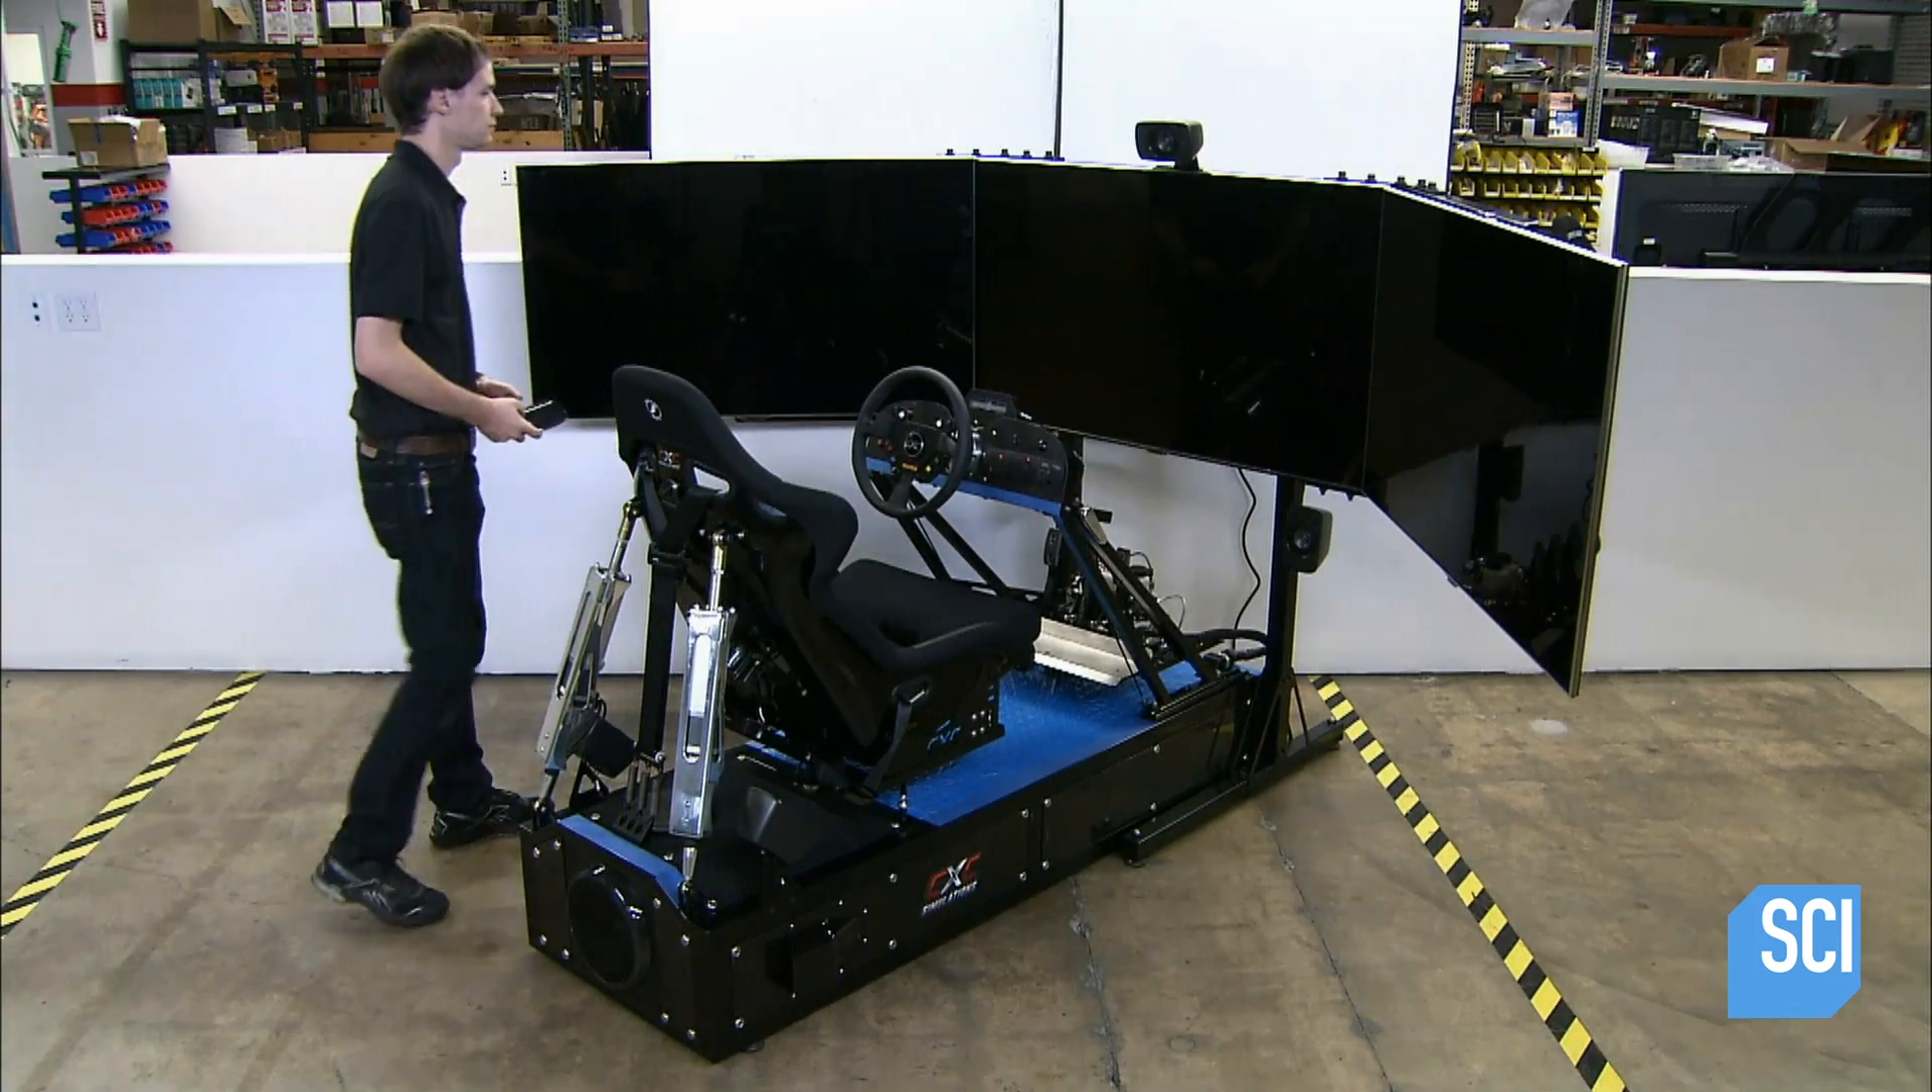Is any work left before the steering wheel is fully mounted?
No.